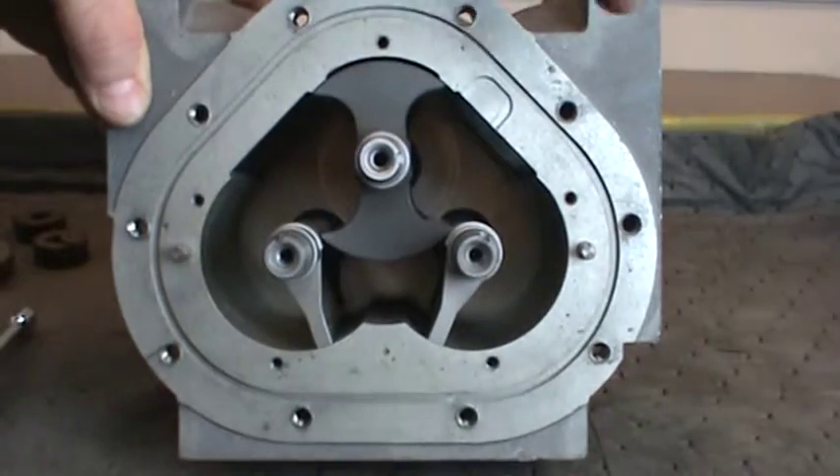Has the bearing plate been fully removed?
Yes.